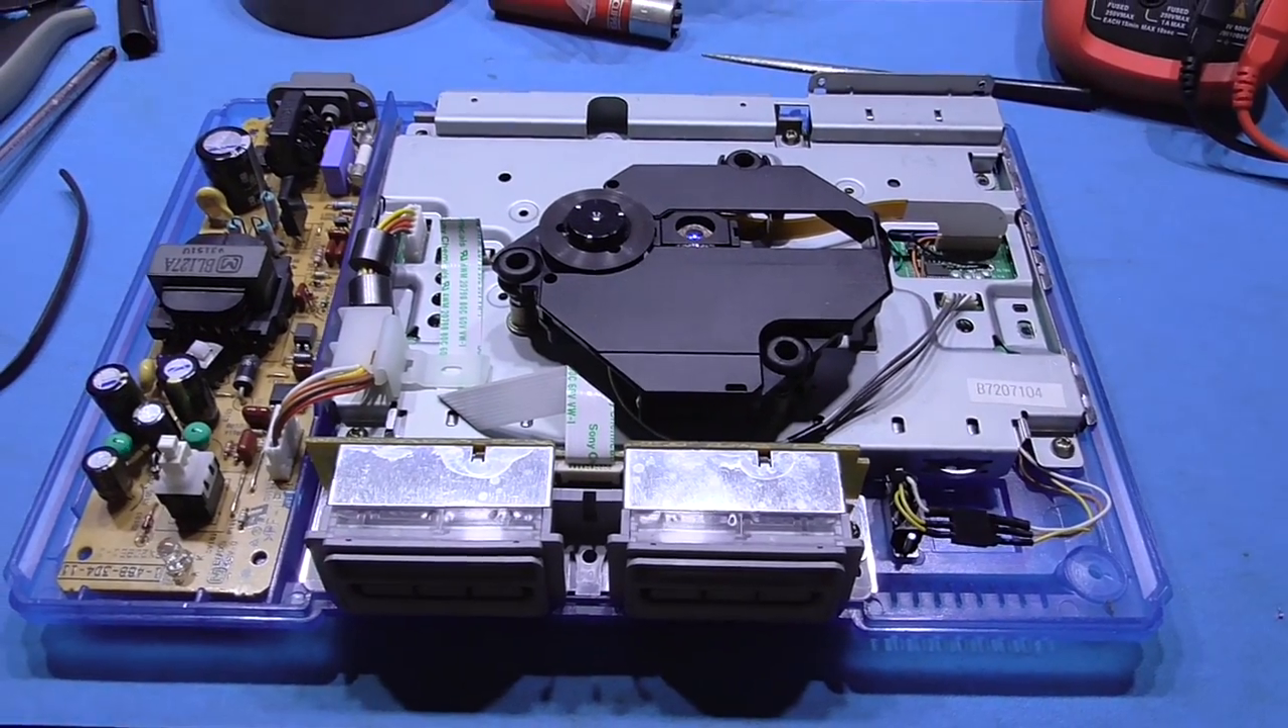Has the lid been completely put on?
No.